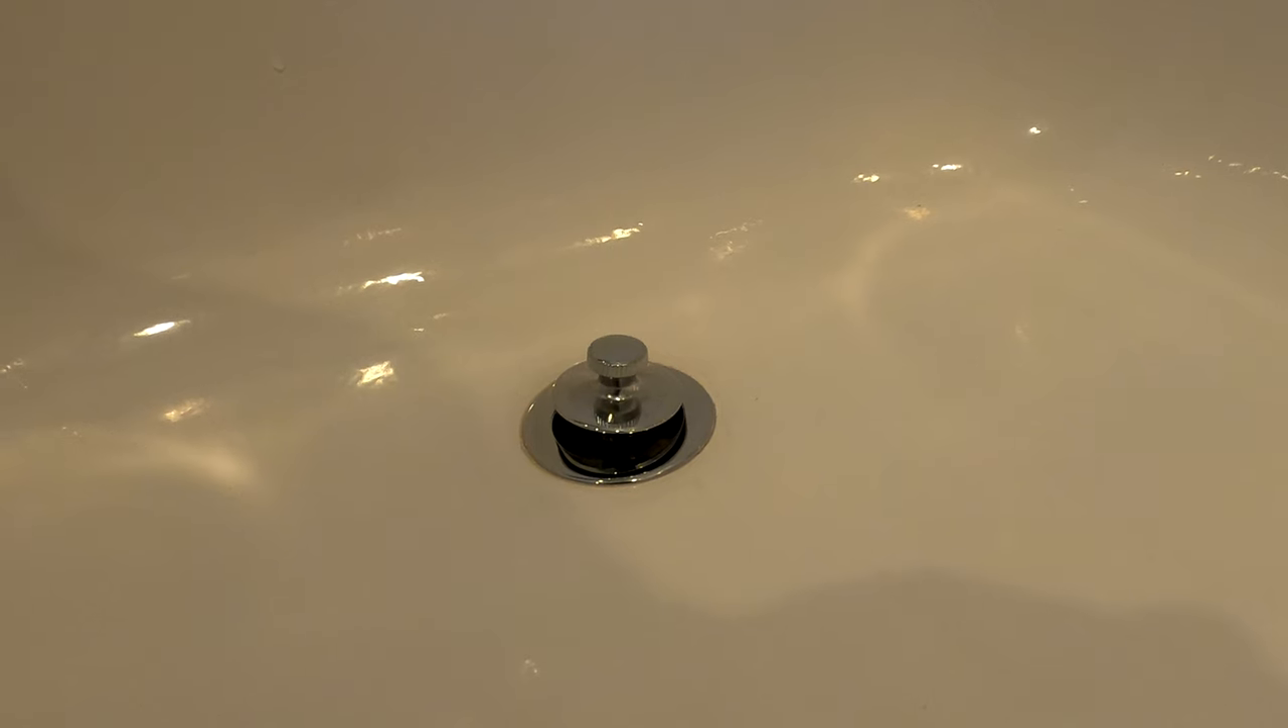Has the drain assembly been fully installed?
Yes.